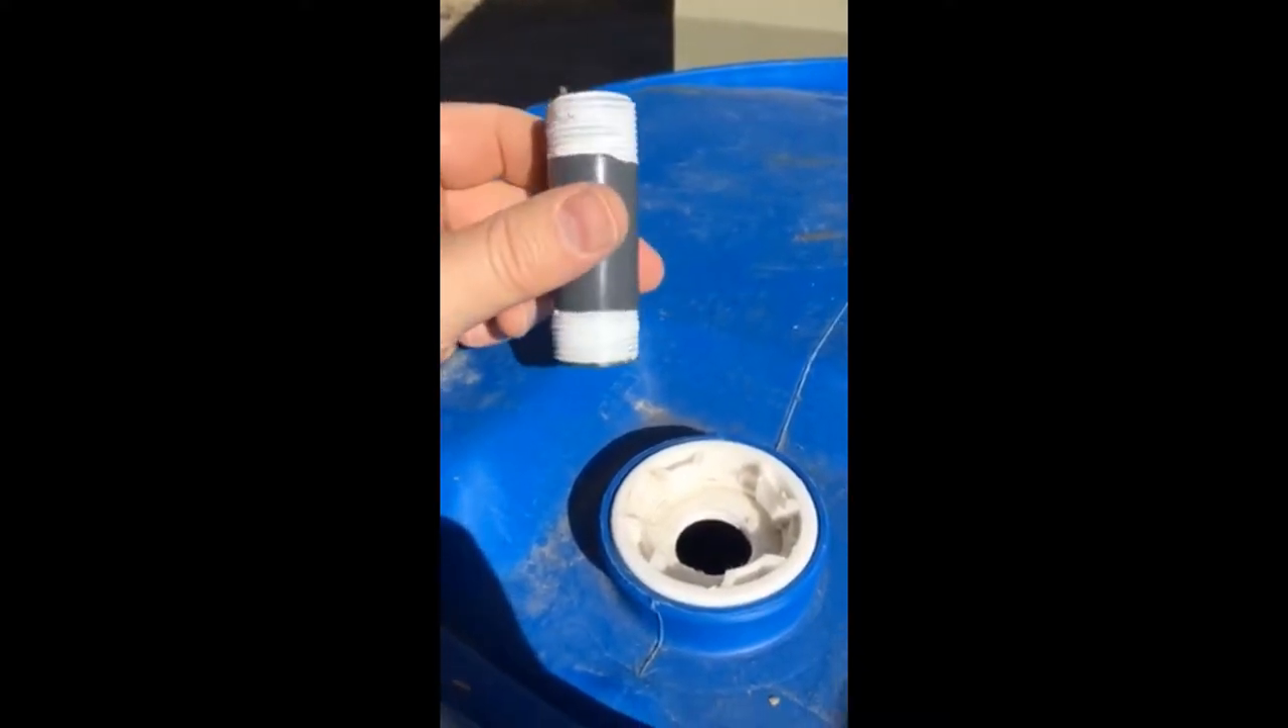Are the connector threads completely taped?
Yes.